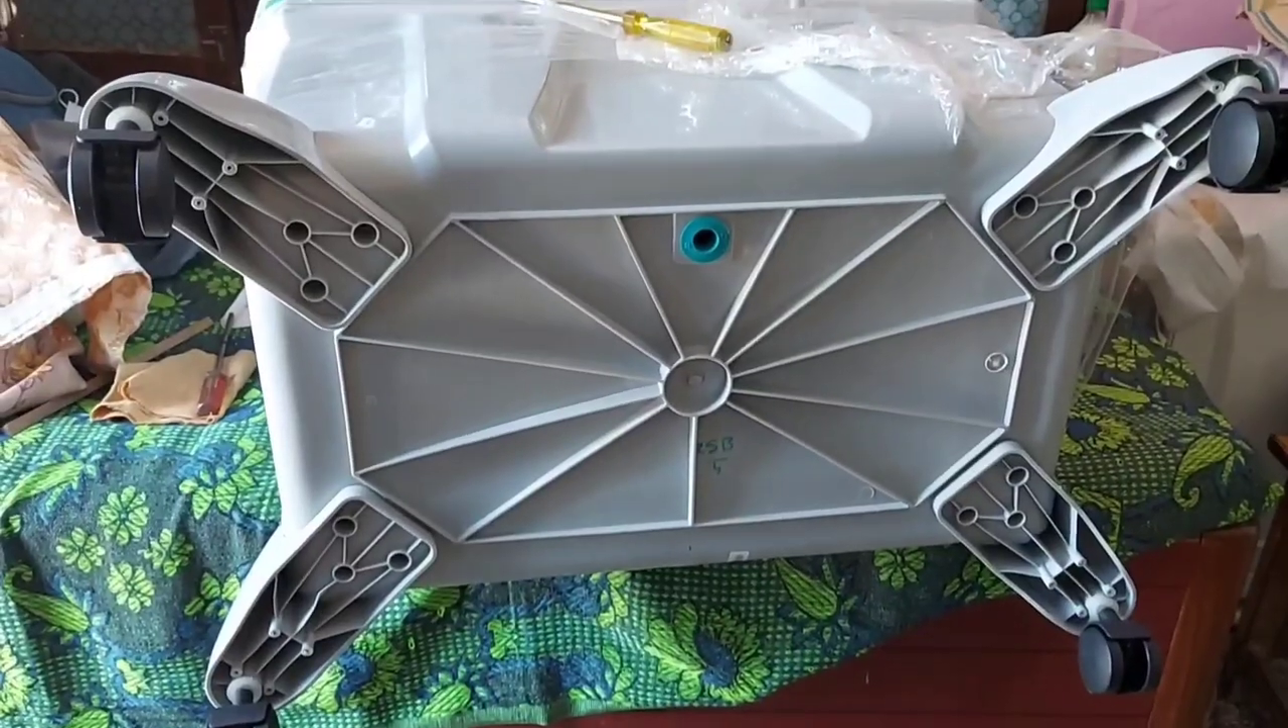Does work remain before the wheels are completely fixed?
No.